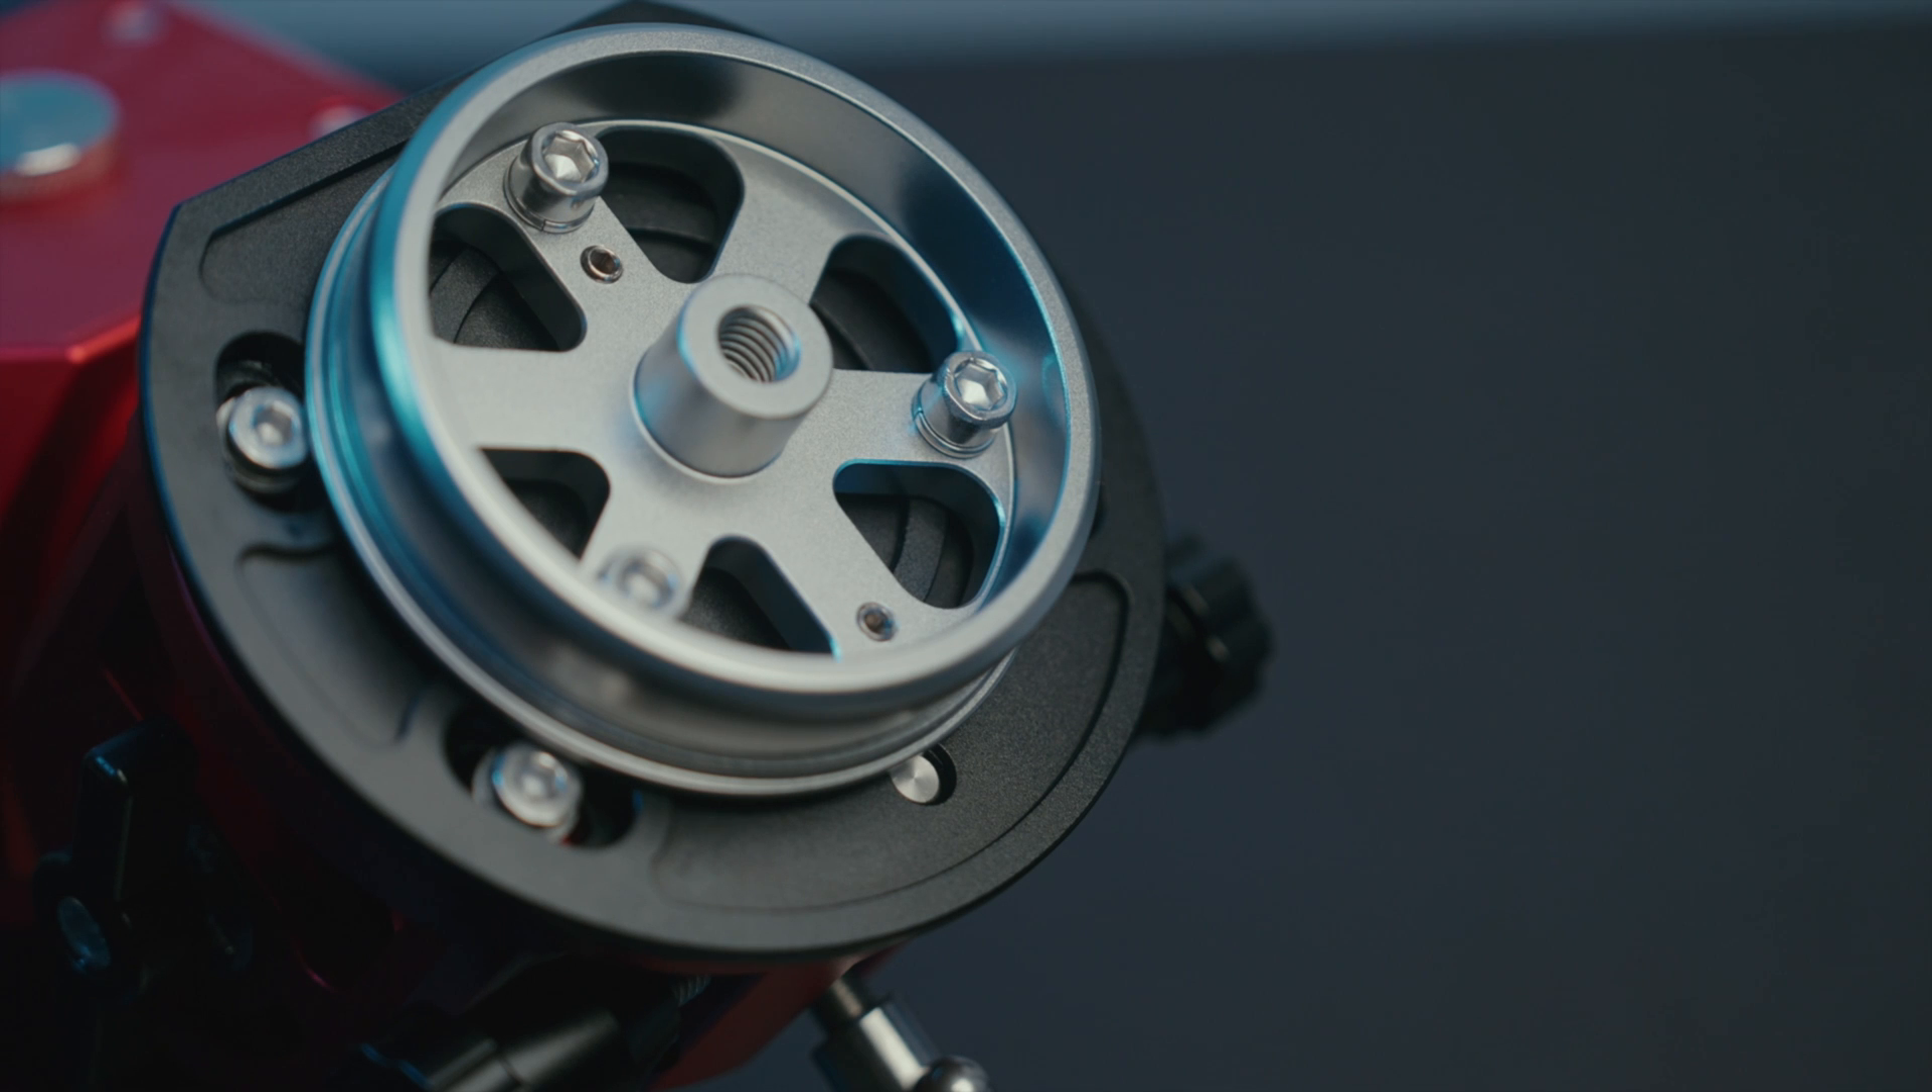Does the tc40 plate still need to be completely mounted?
No.